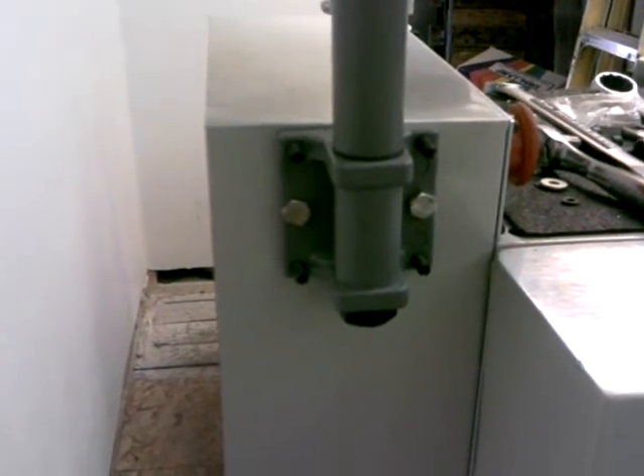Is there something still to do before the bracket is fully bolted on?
No.